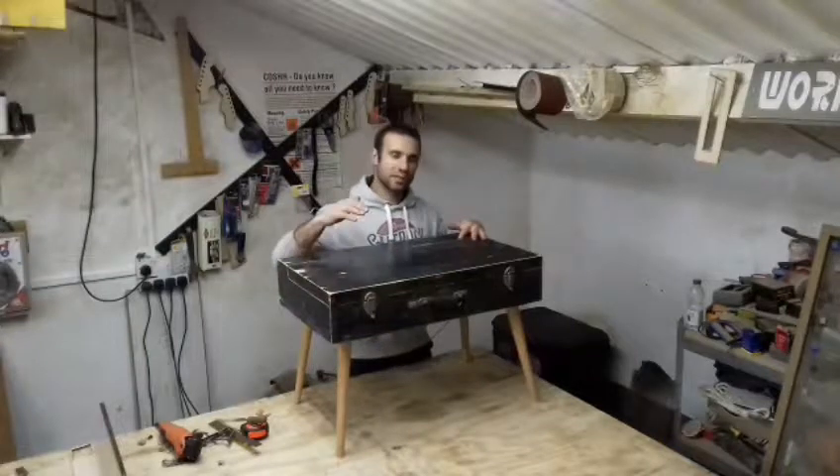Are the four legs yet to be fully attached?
No.